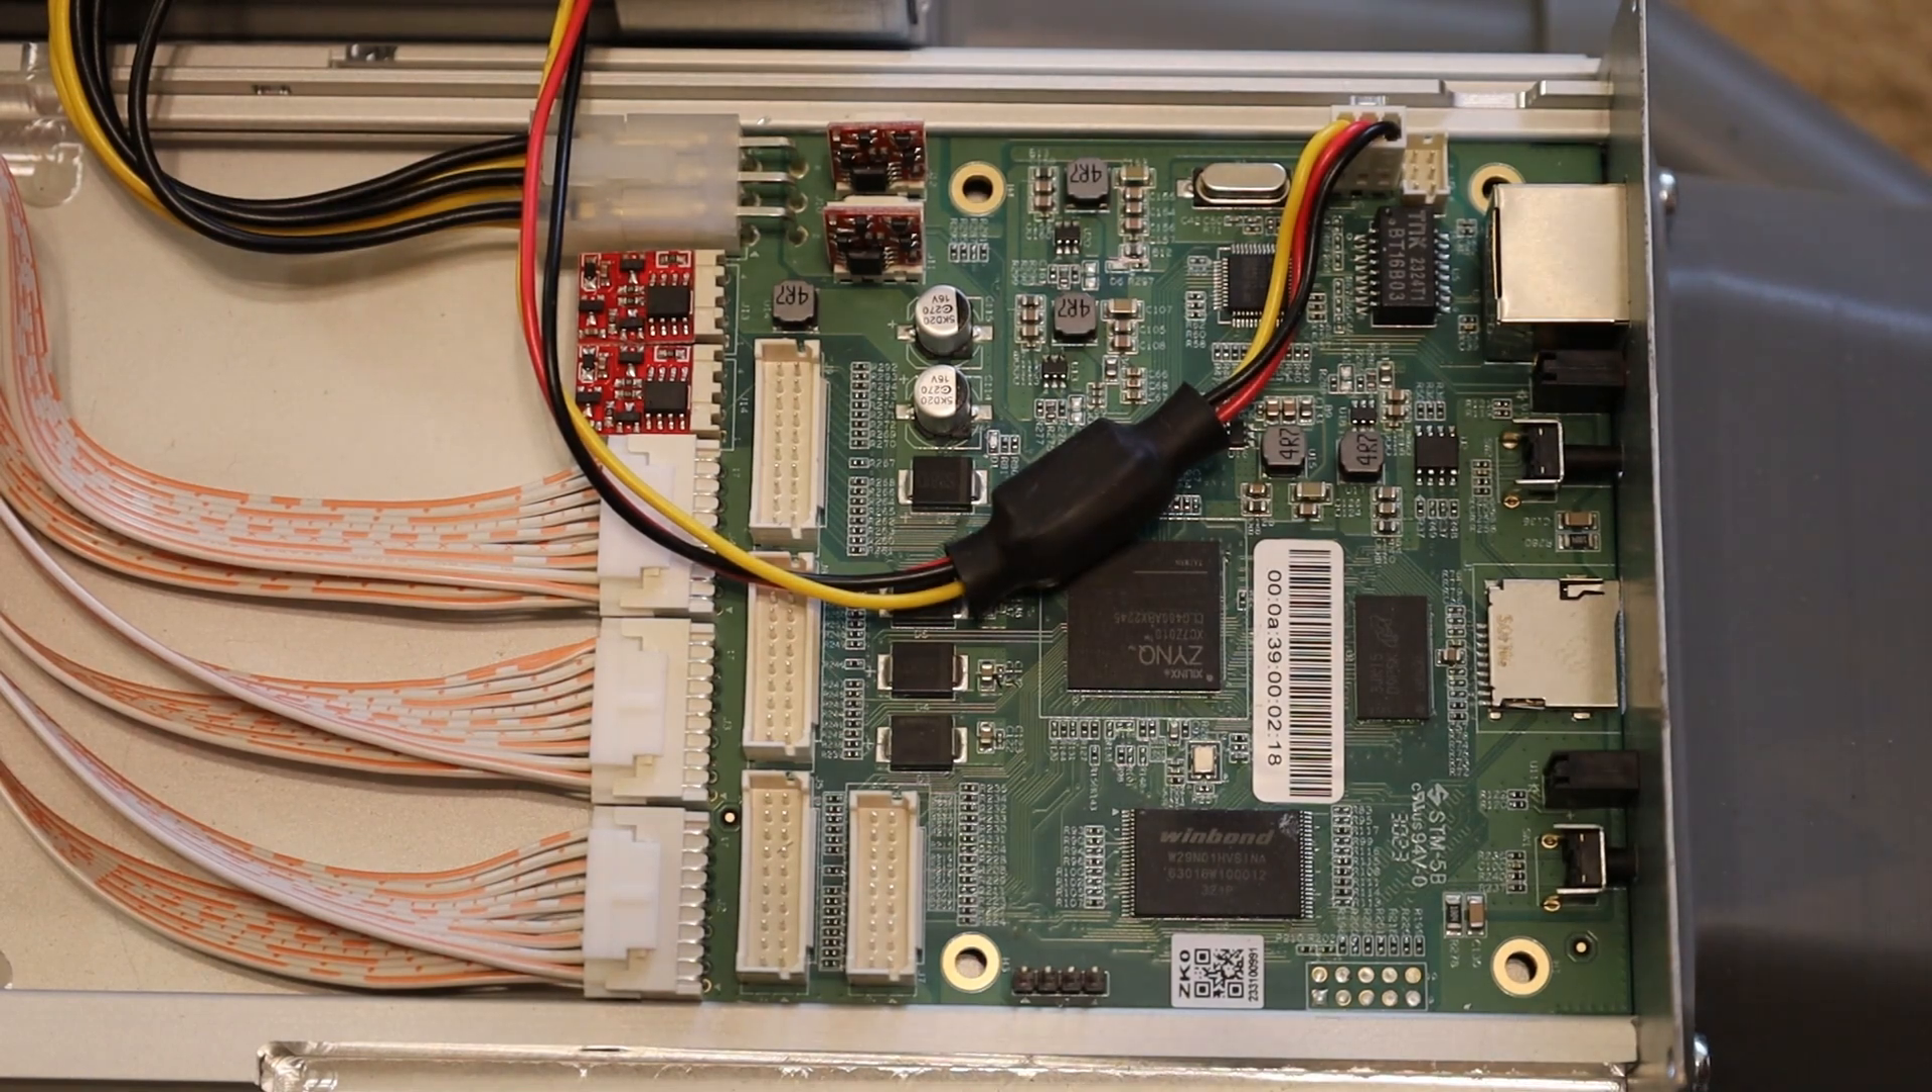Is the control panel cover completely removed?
Yes.